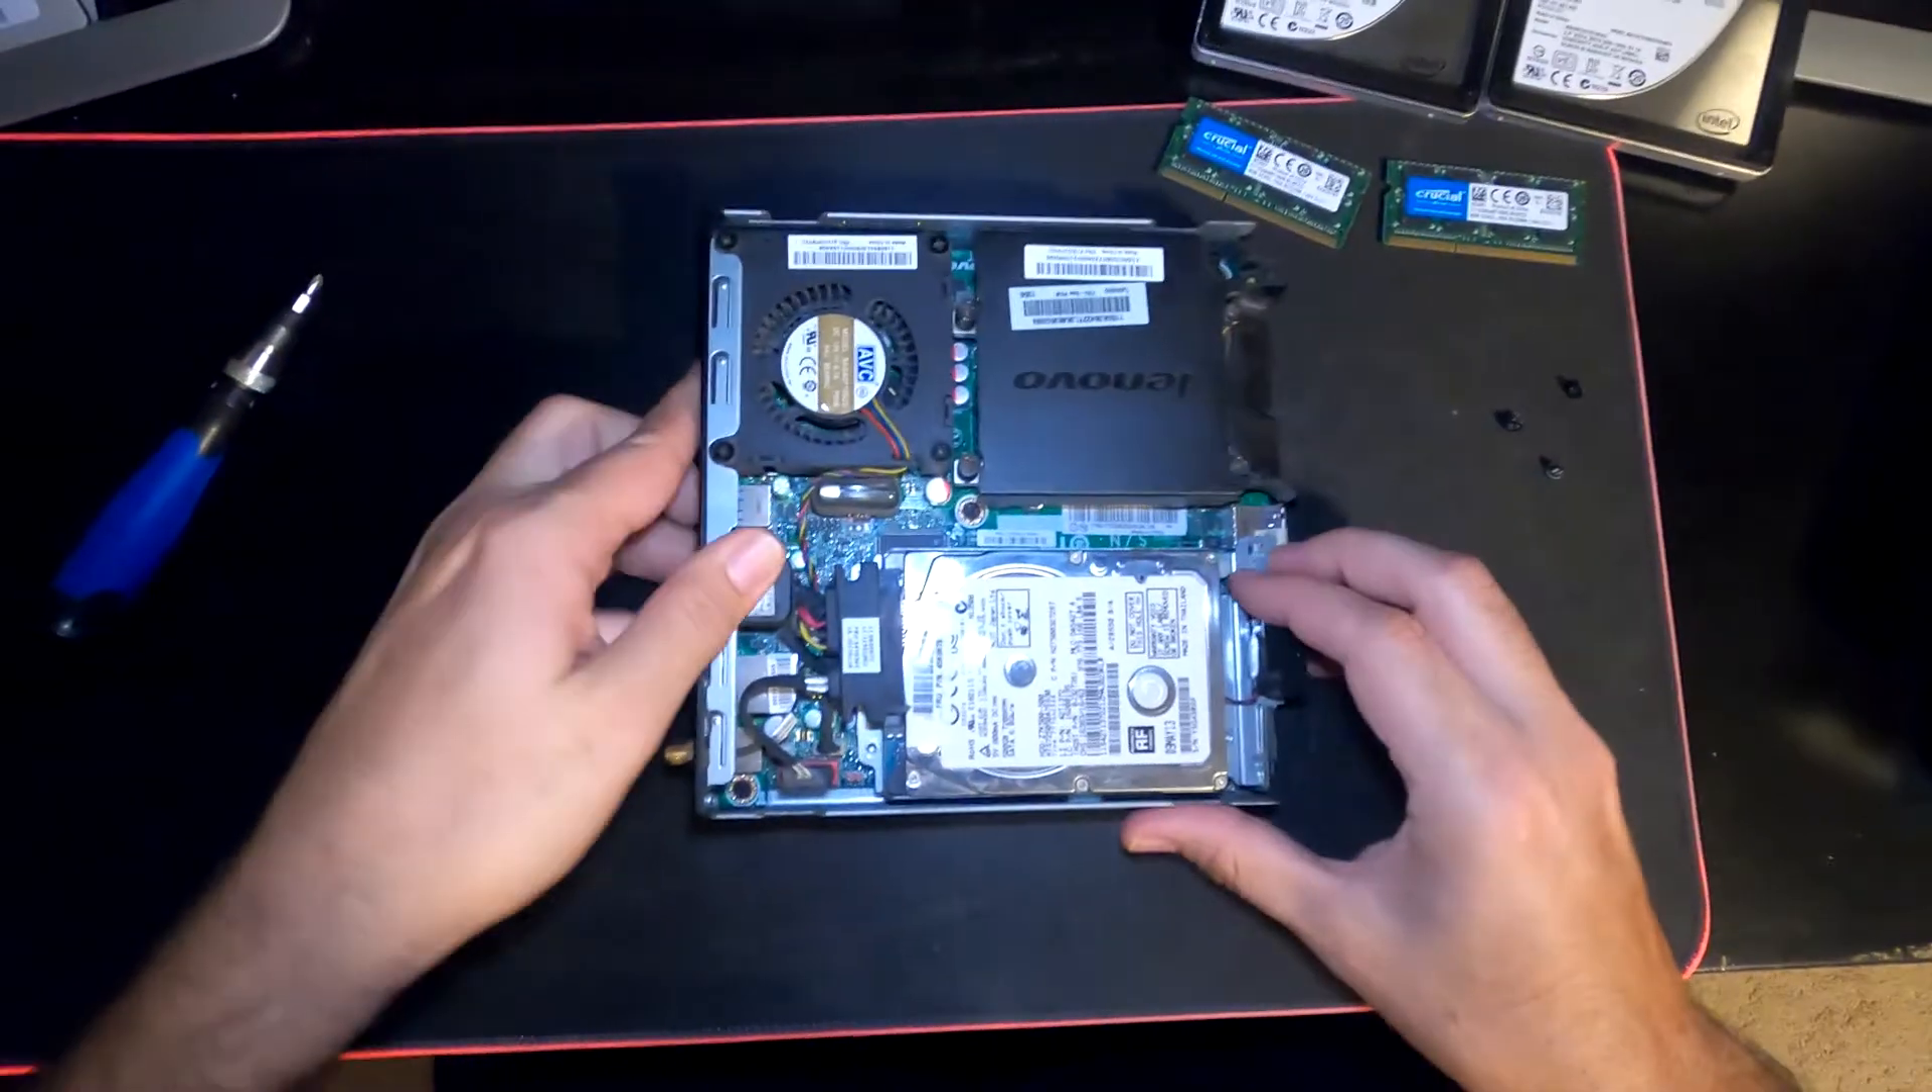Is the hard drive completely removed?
No.